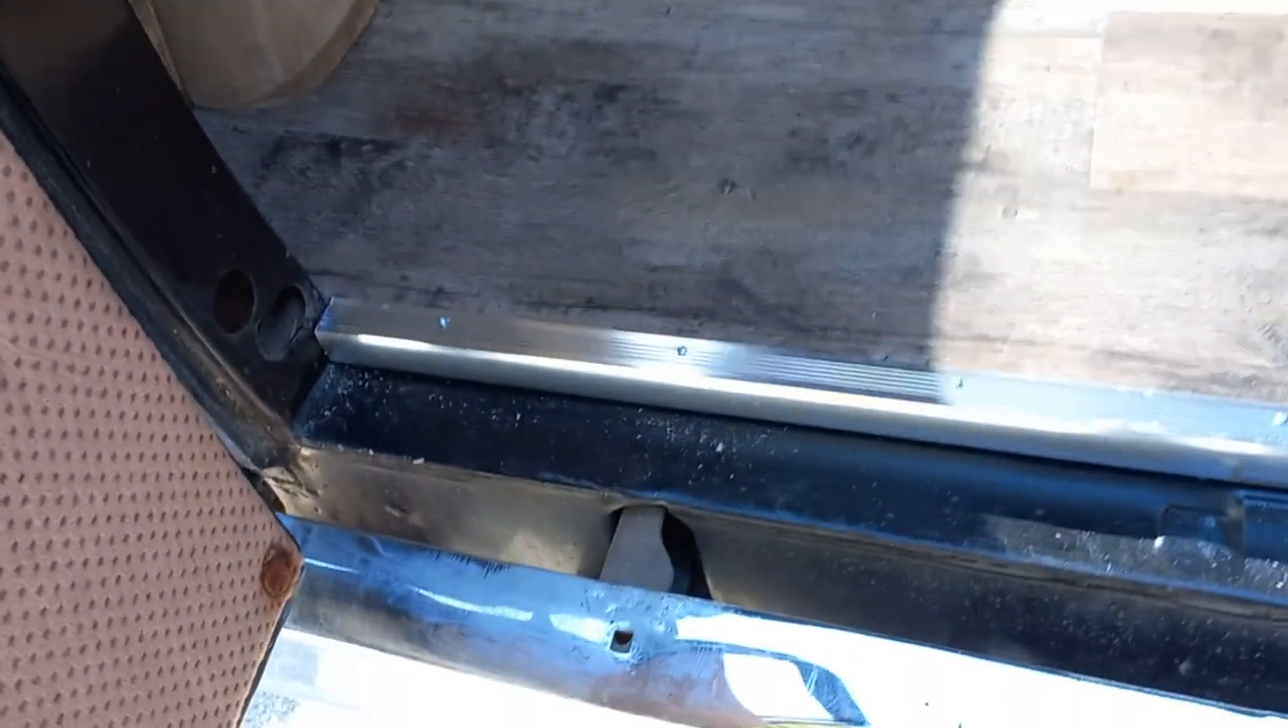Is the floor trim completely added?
Yes.